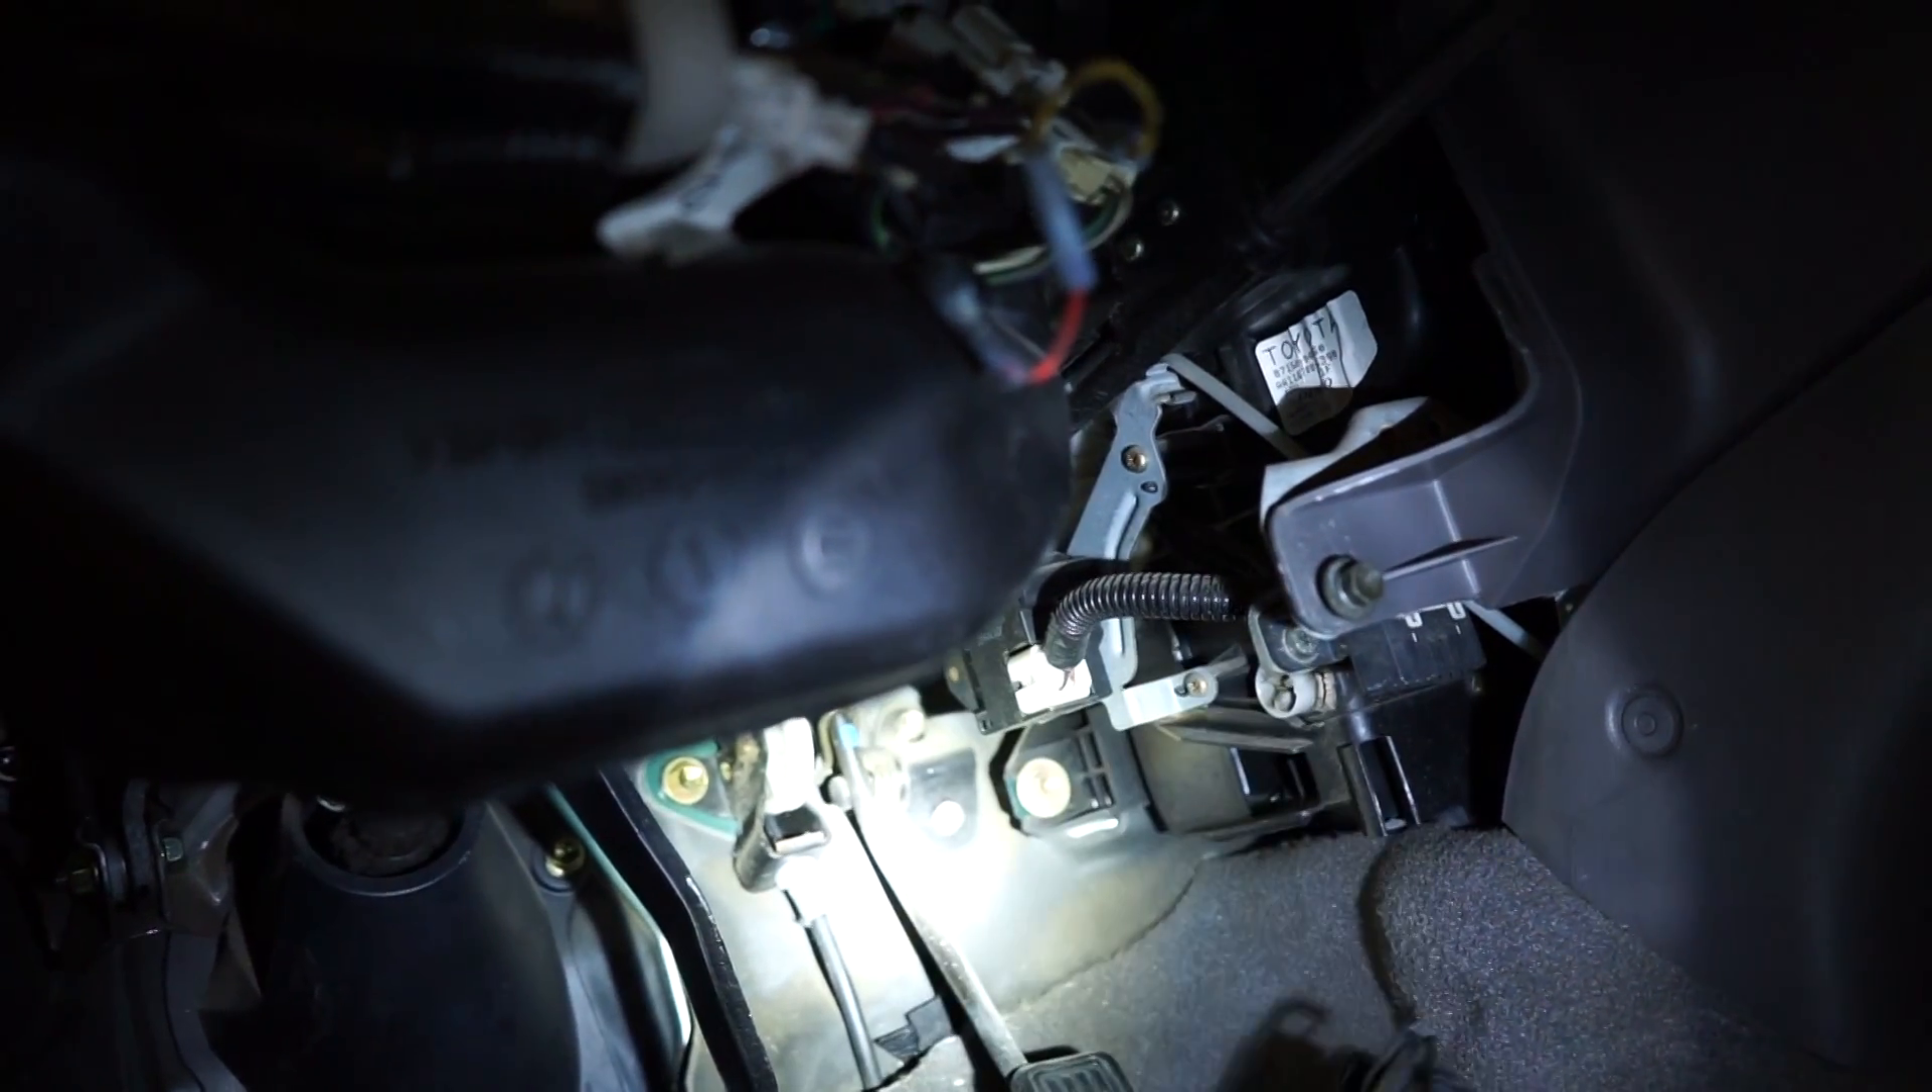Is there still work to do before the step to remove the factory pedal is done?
Yes.